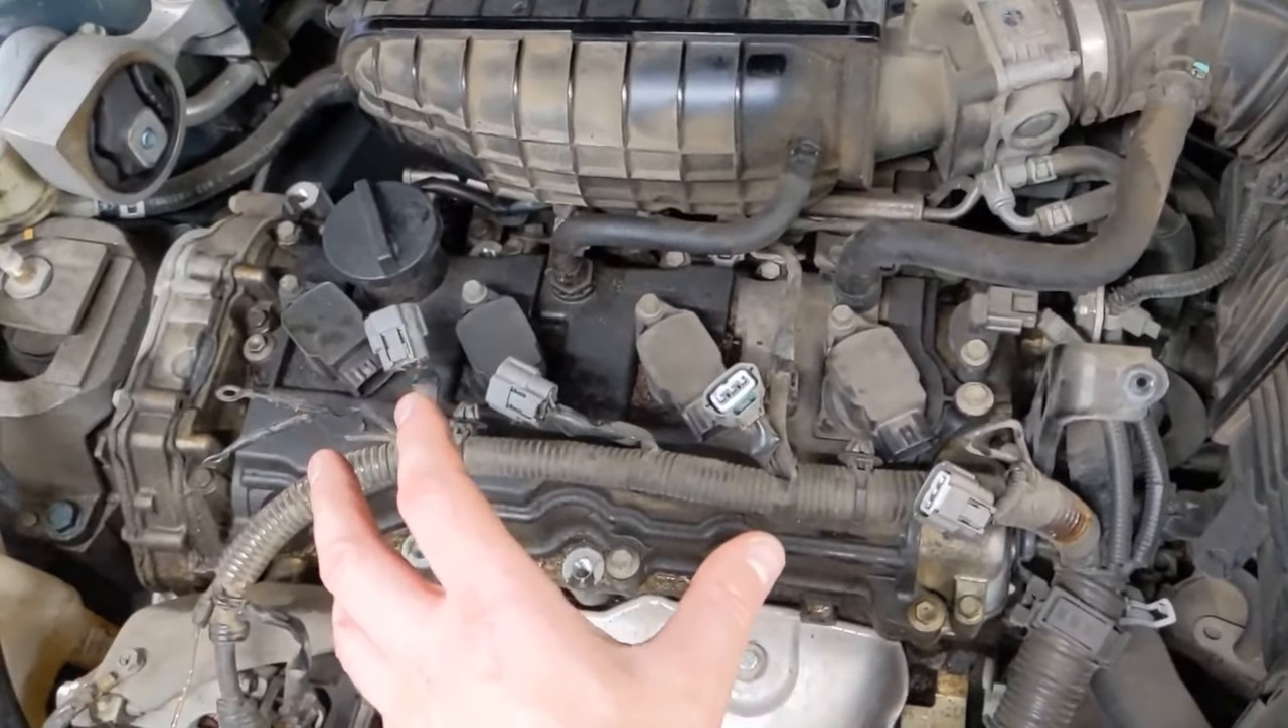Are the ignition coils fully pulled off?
No.